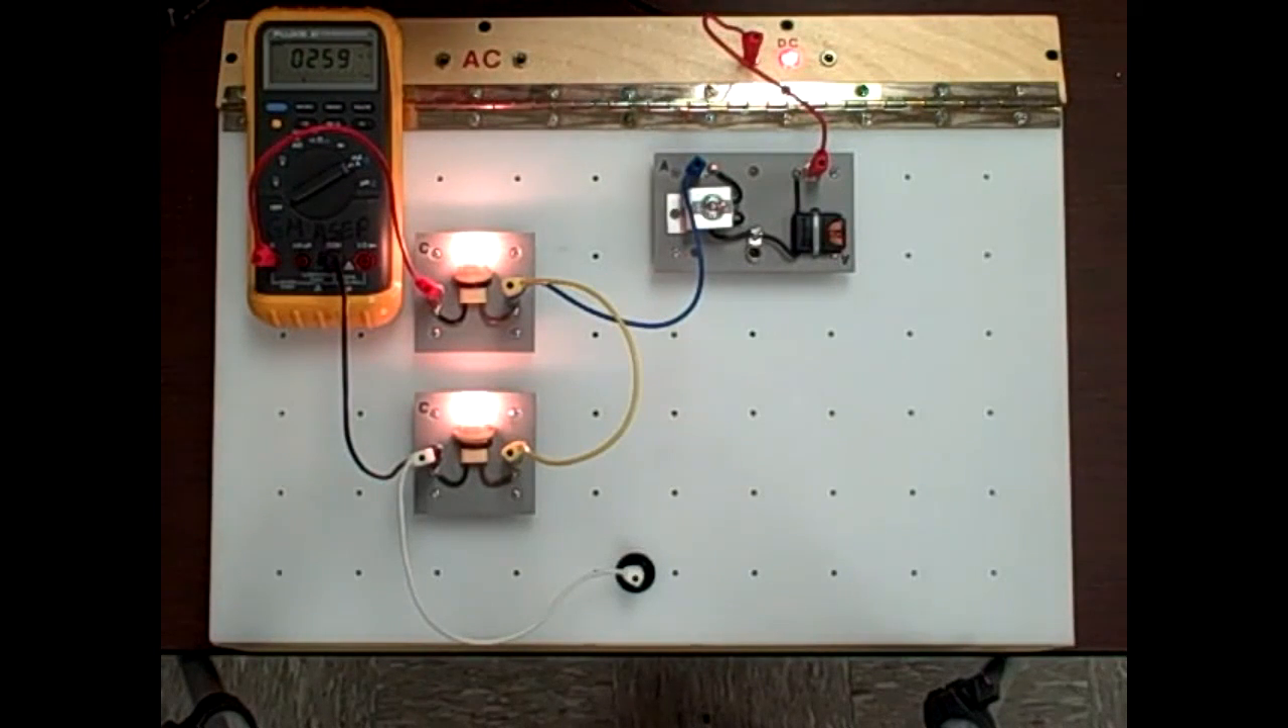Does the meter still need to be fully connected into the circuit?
No.